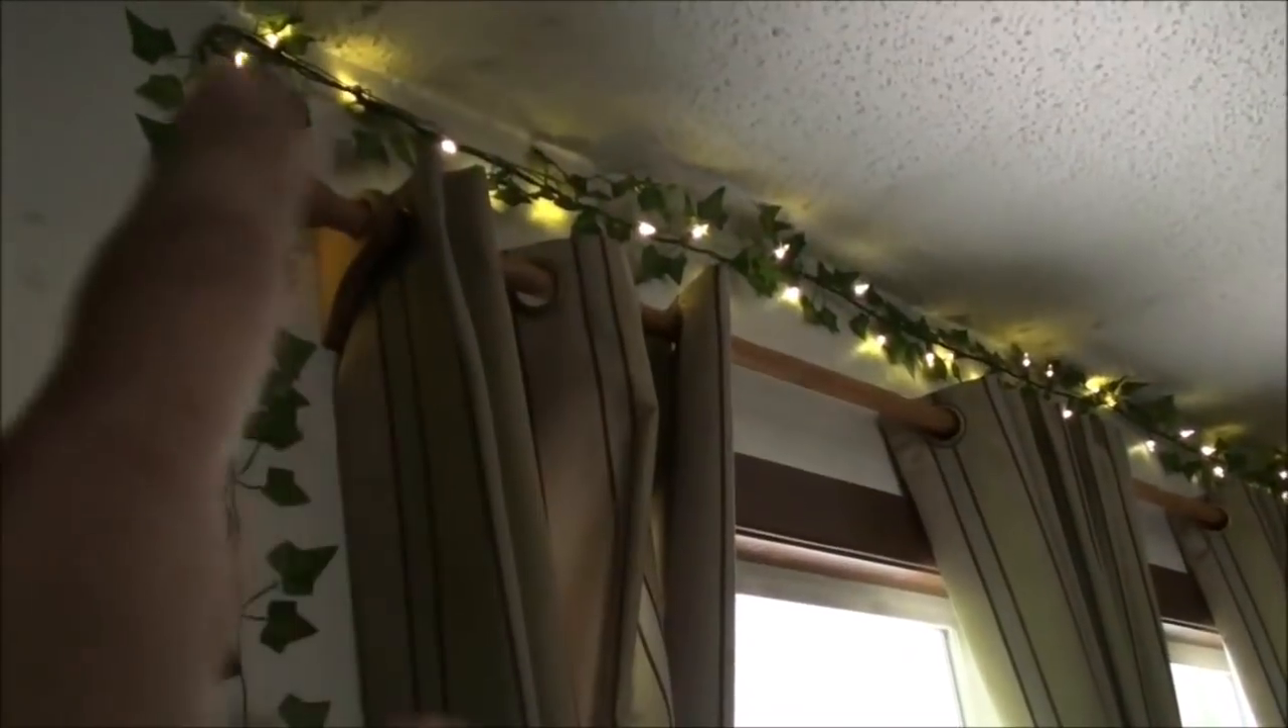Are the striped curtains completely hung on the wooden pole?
Yes.